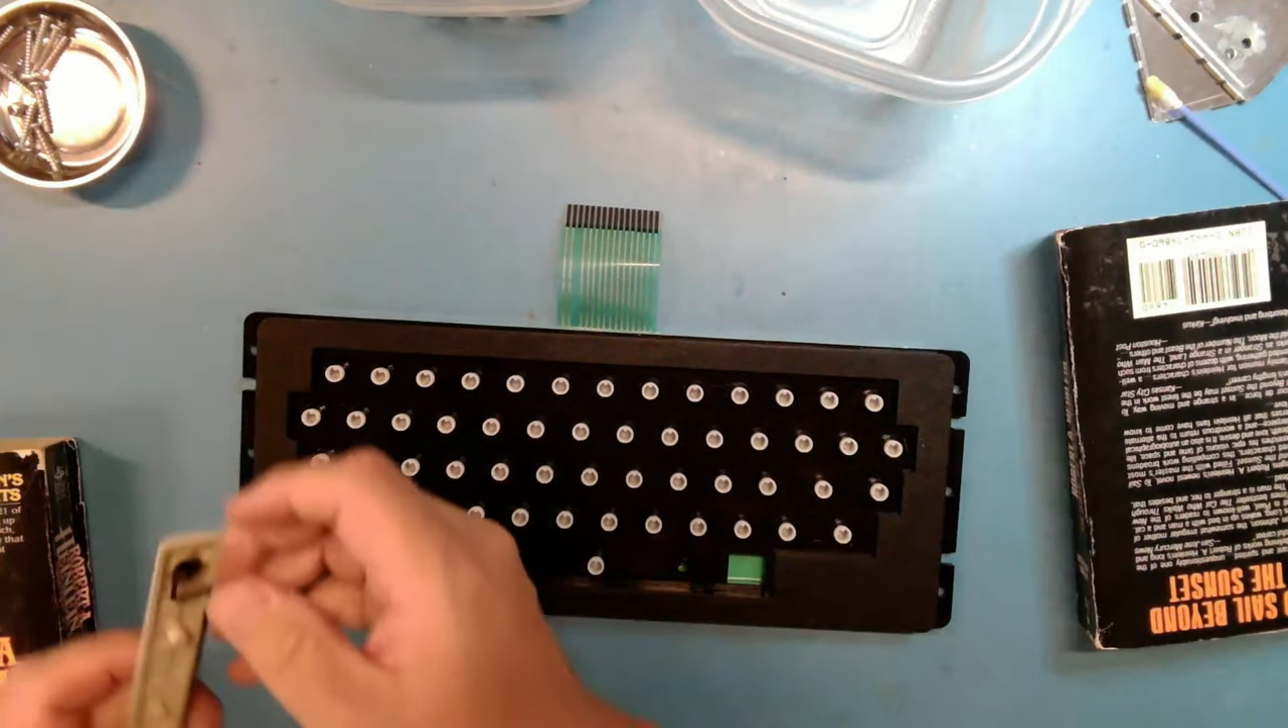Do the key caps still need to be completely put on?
Yes.